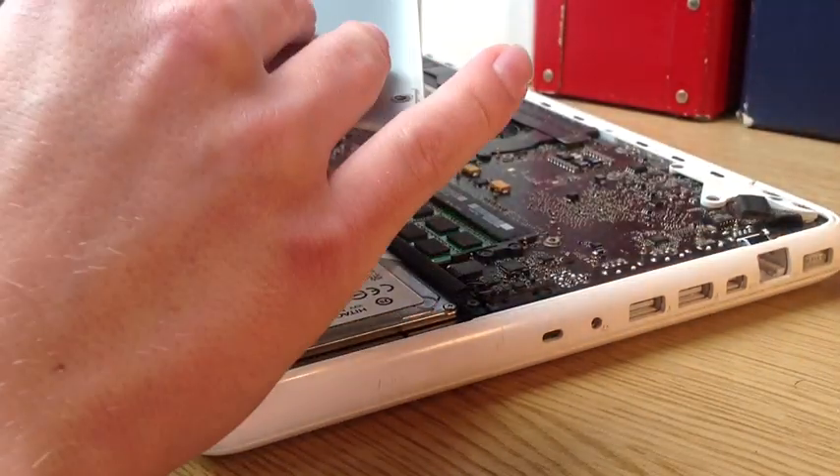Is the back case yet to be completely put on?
Yes.